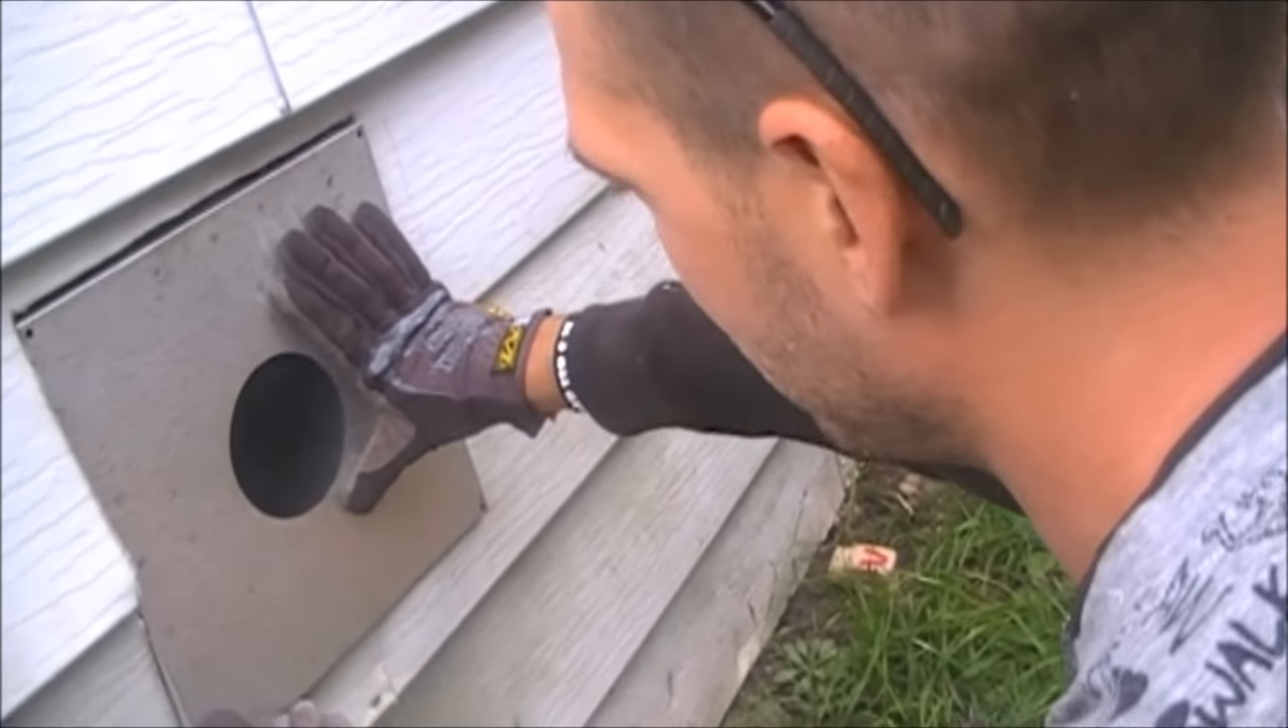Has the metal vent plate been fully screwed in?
No.